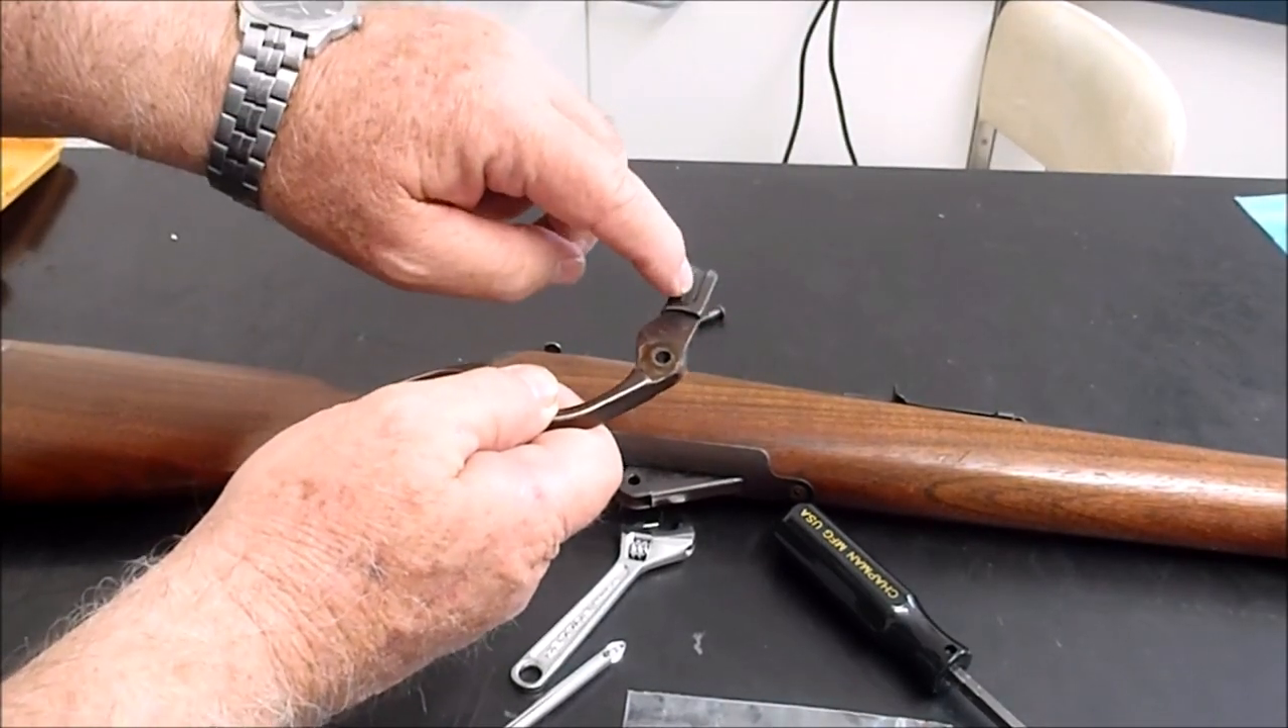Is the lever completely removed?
Yes.